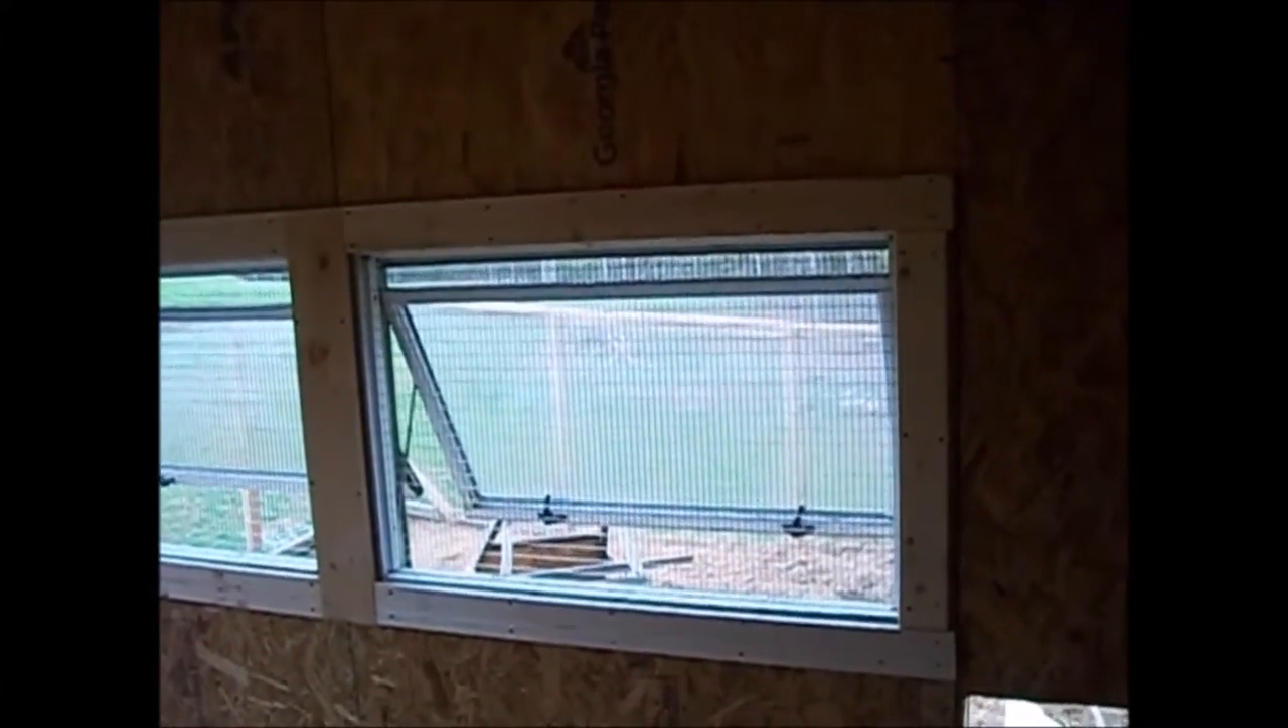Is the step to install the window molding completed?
Yes.